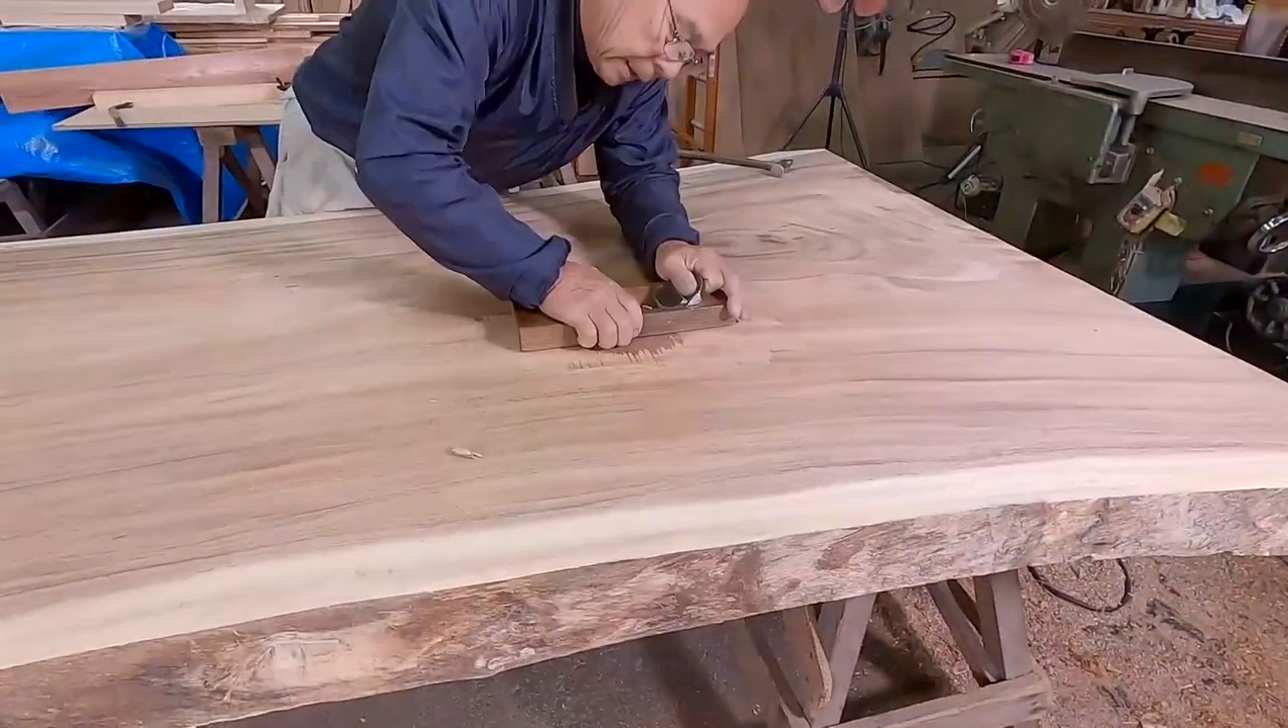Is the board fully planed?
No.